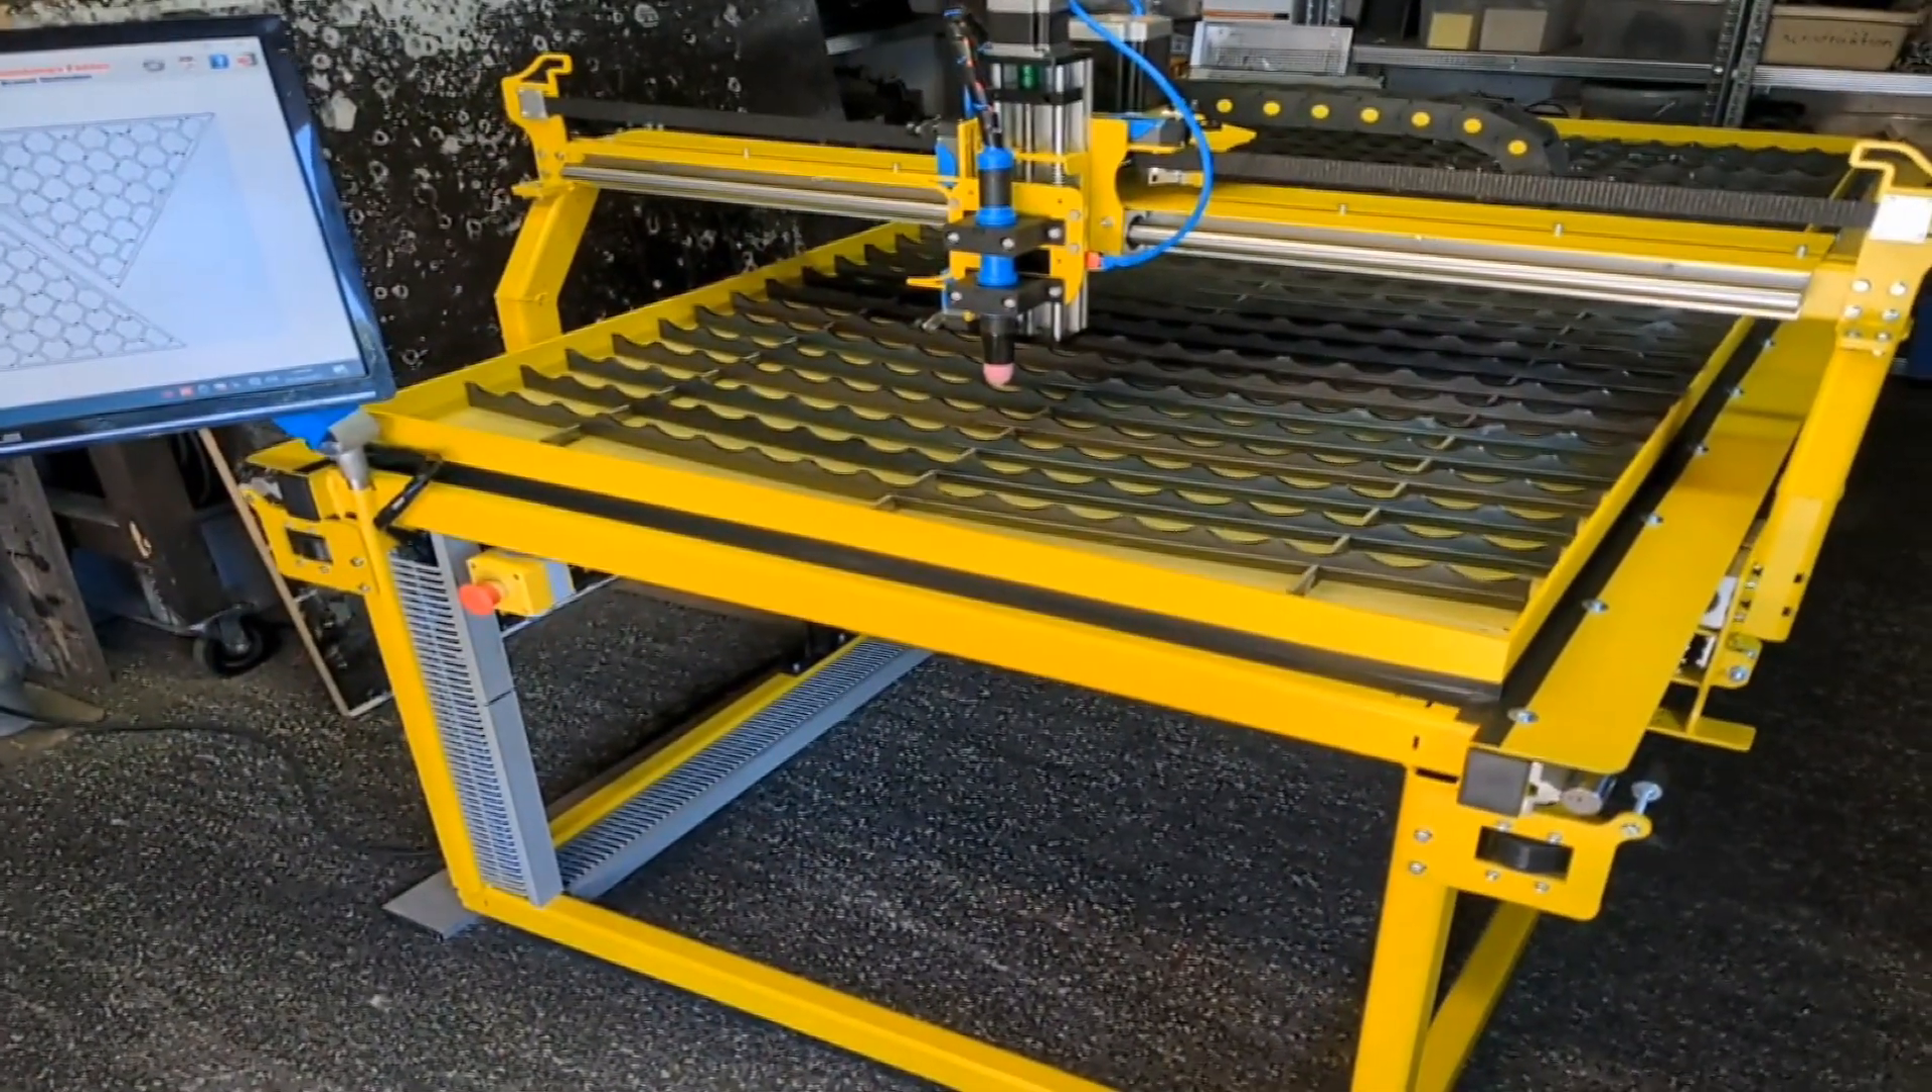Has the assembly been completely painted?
Yes.